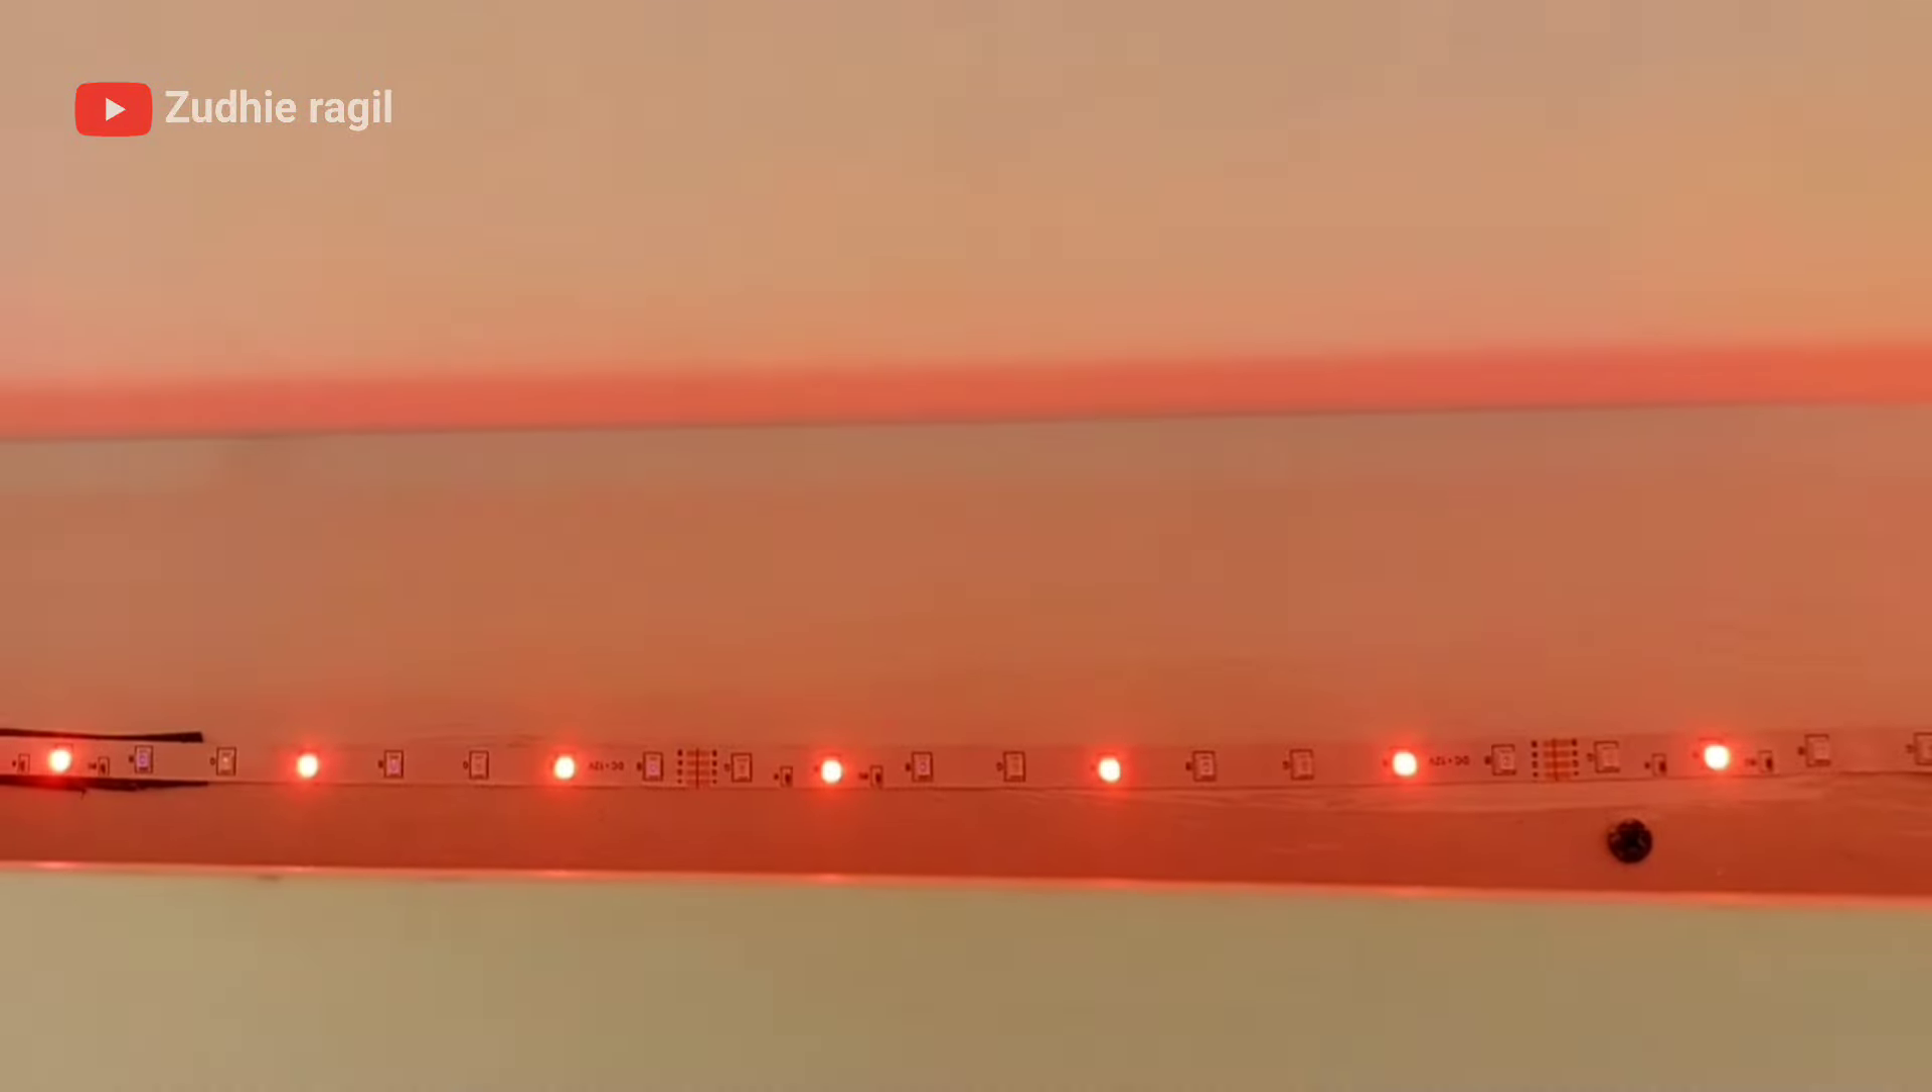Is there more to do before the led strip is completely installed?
No.